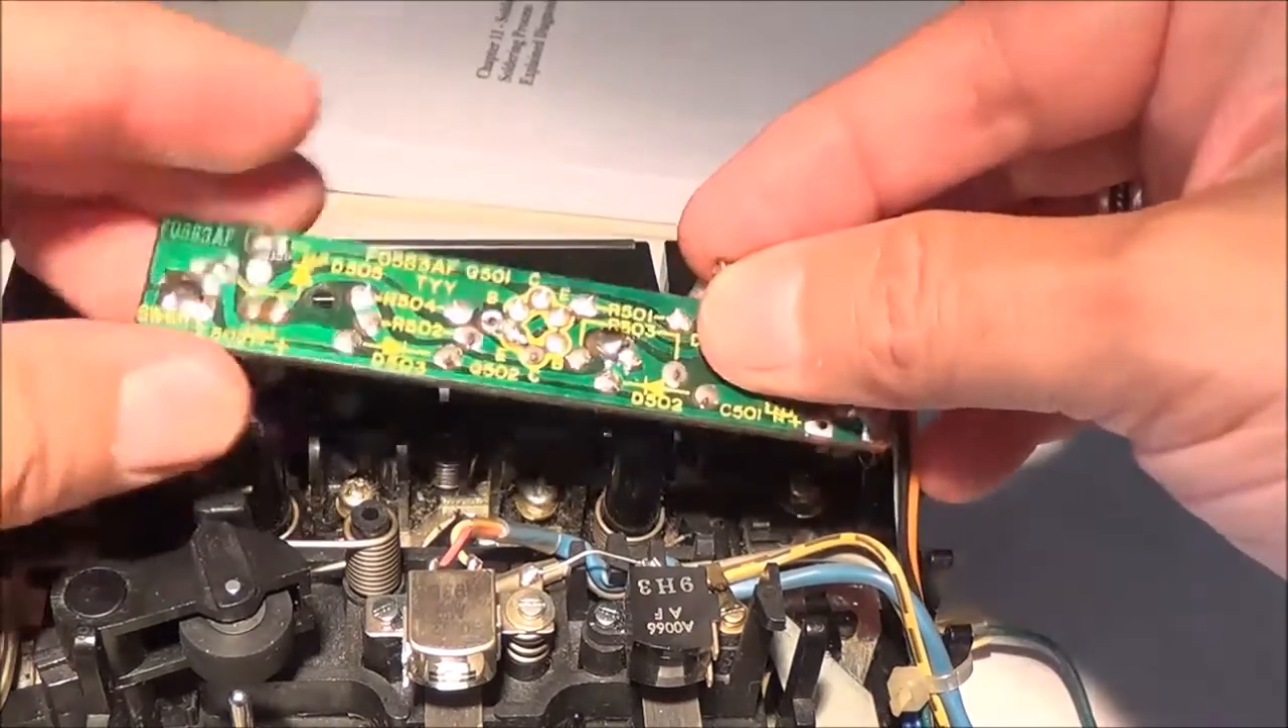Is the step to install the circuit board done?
No.